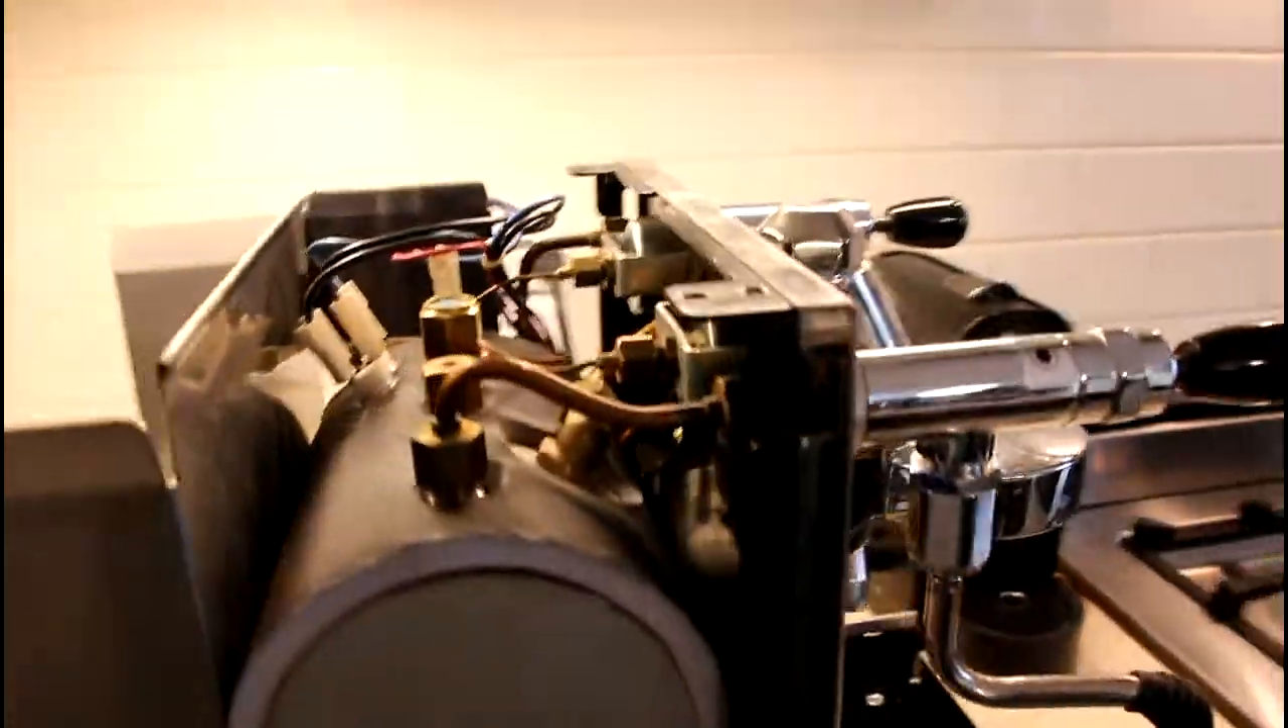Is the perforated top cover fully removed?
Yes.